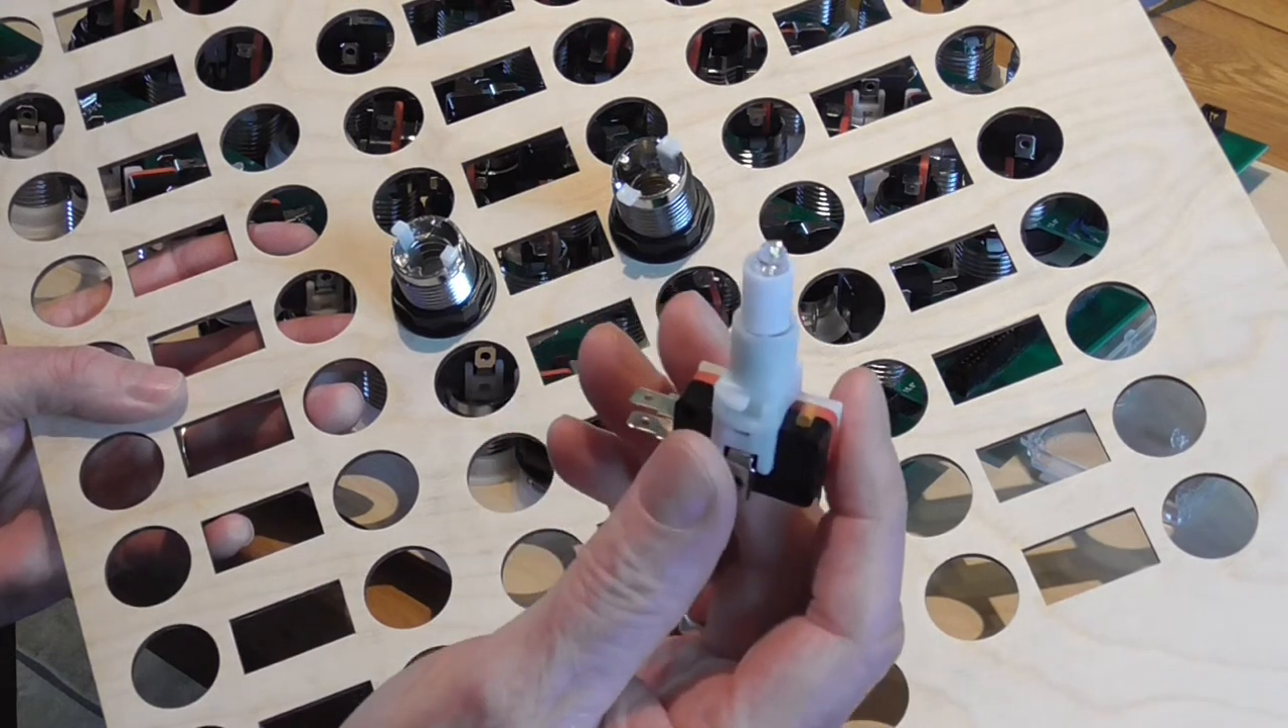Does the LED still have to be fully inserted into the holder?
No.